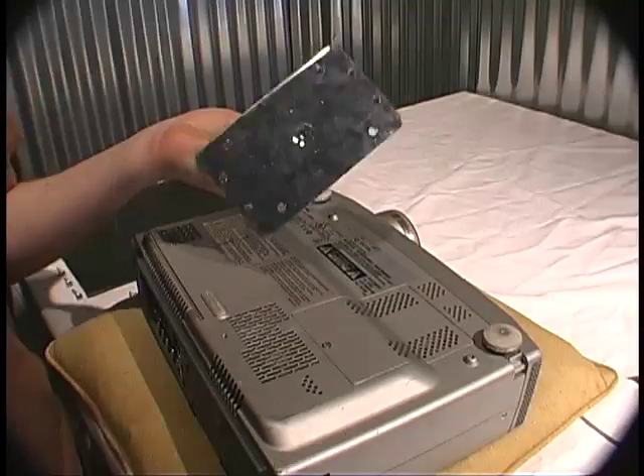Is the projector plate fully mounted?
No.